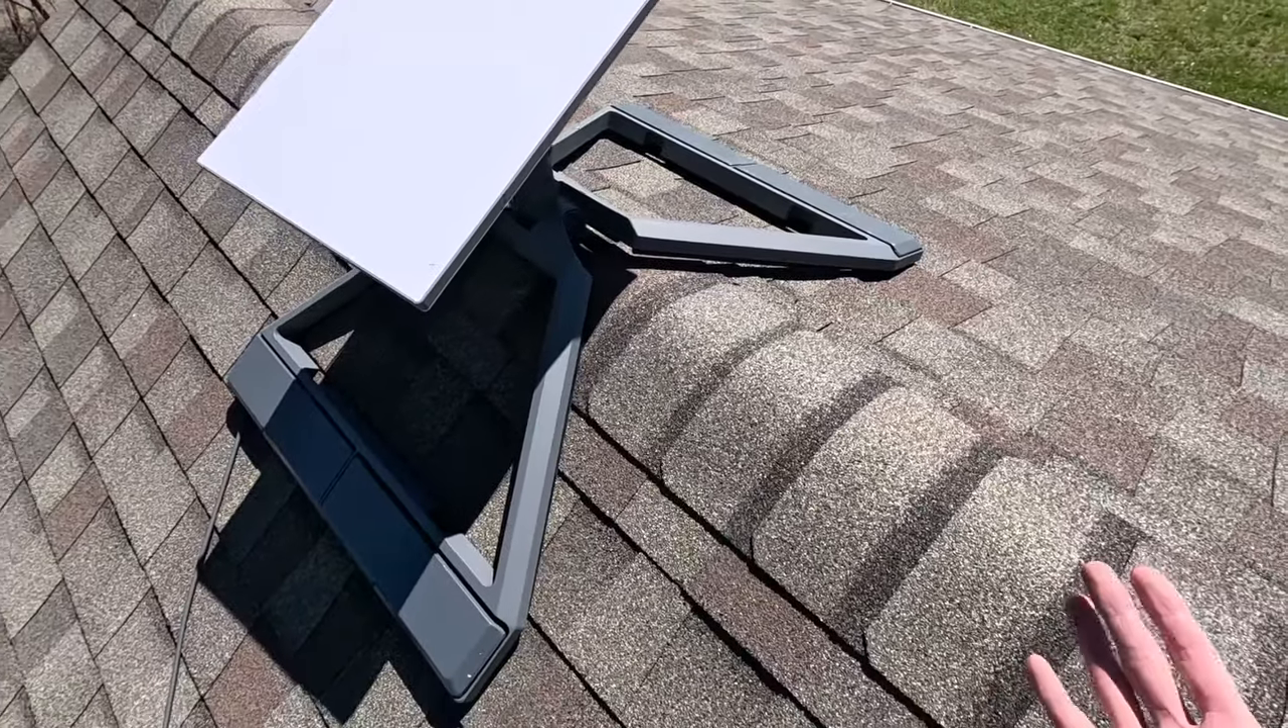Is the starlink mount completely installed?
Yes.